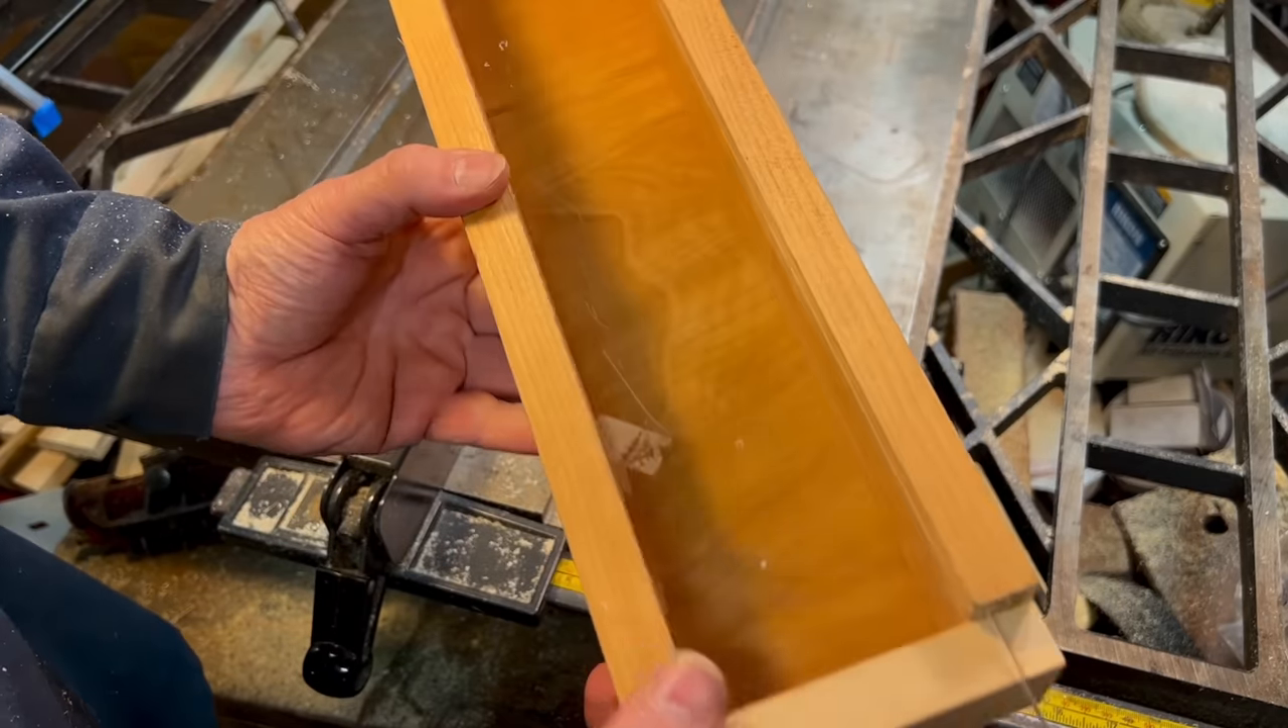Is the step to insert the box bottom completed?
Yes.